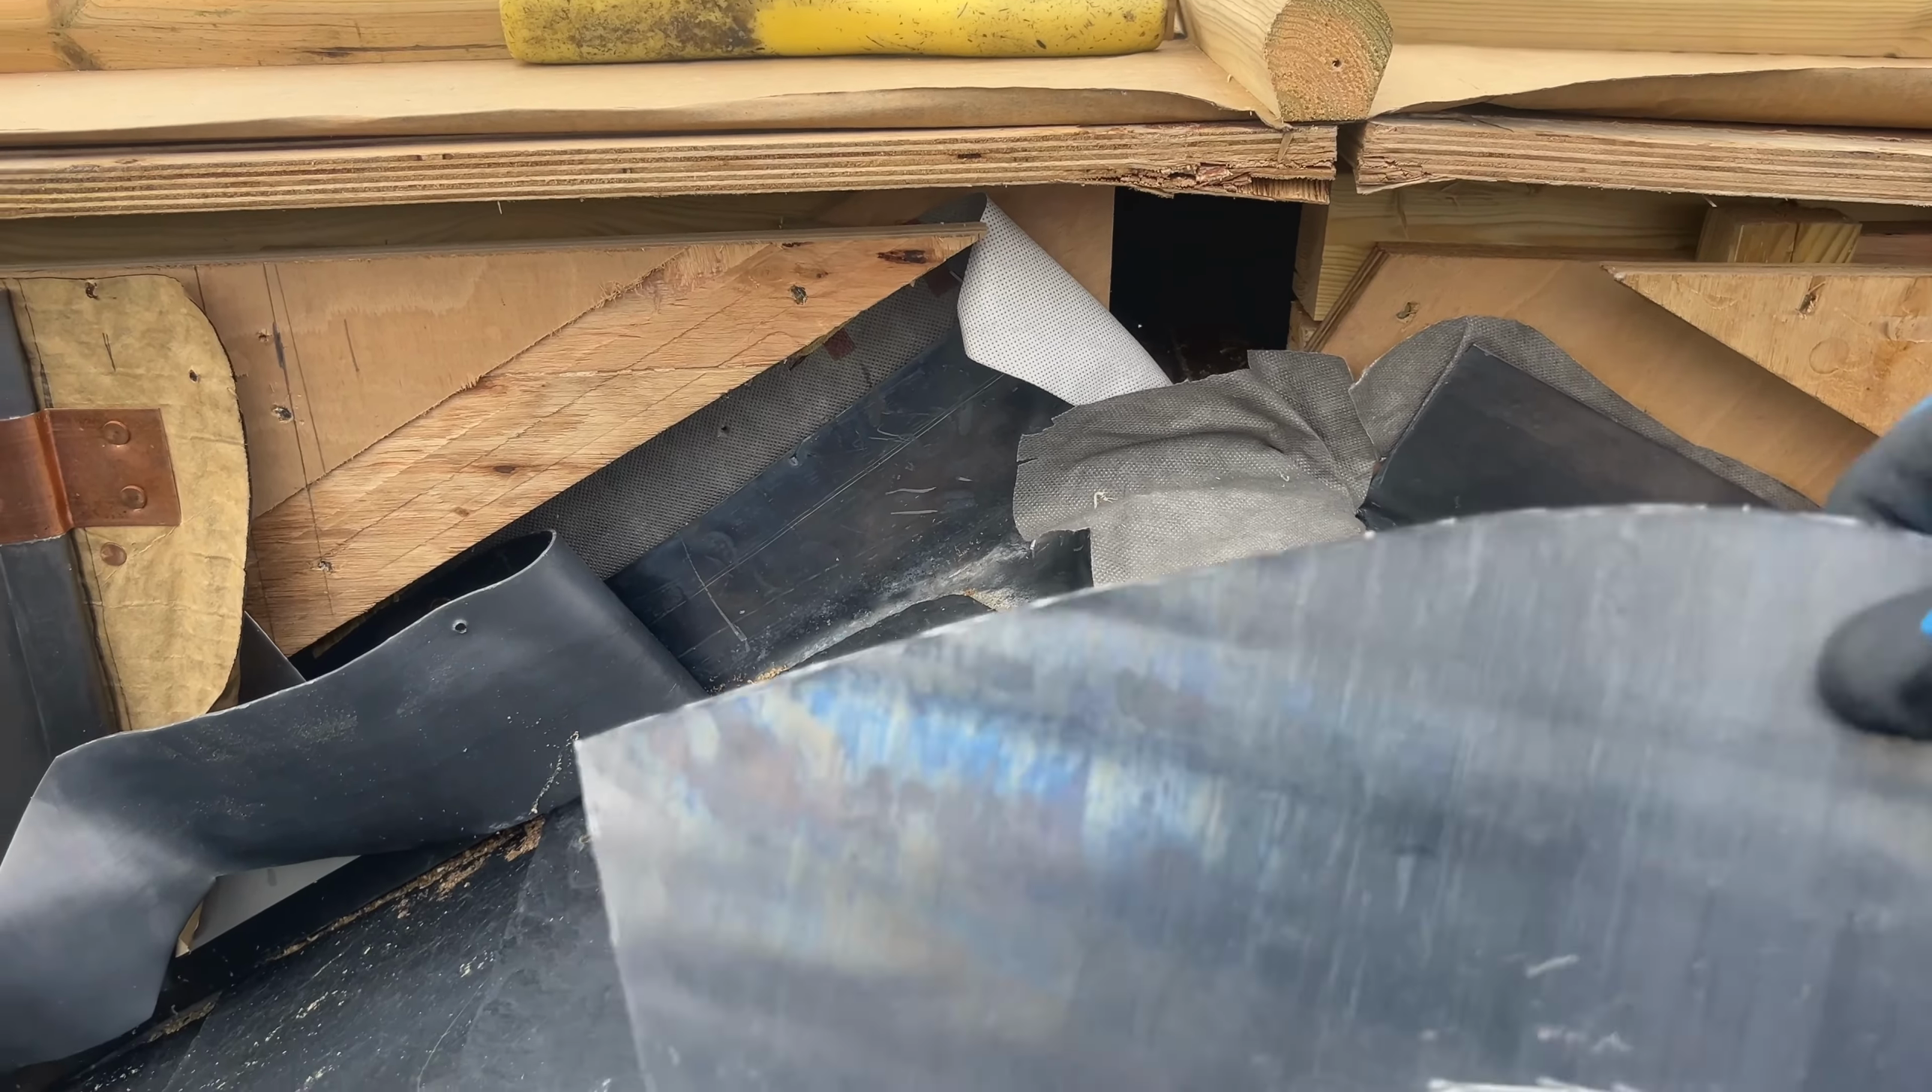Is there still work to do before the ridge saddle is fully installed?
Yes.